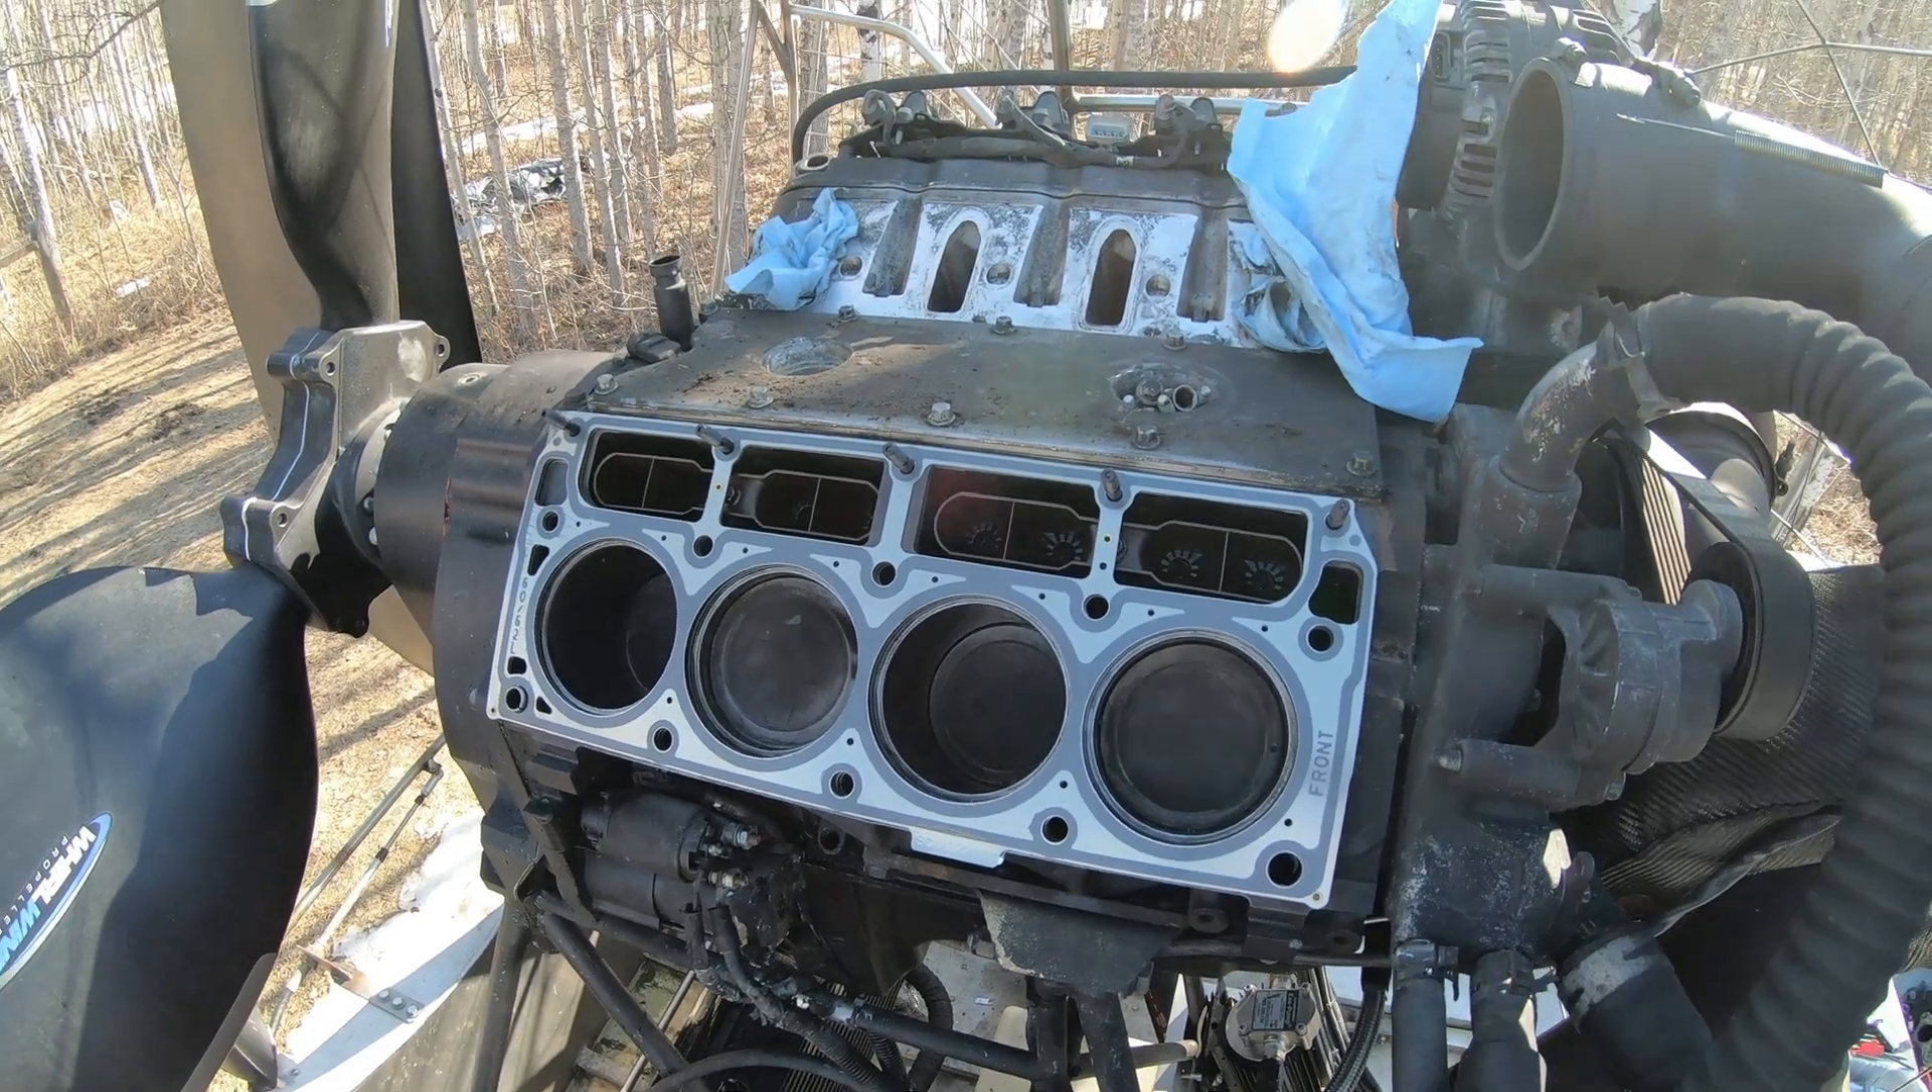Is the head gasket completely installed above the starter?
Yes.